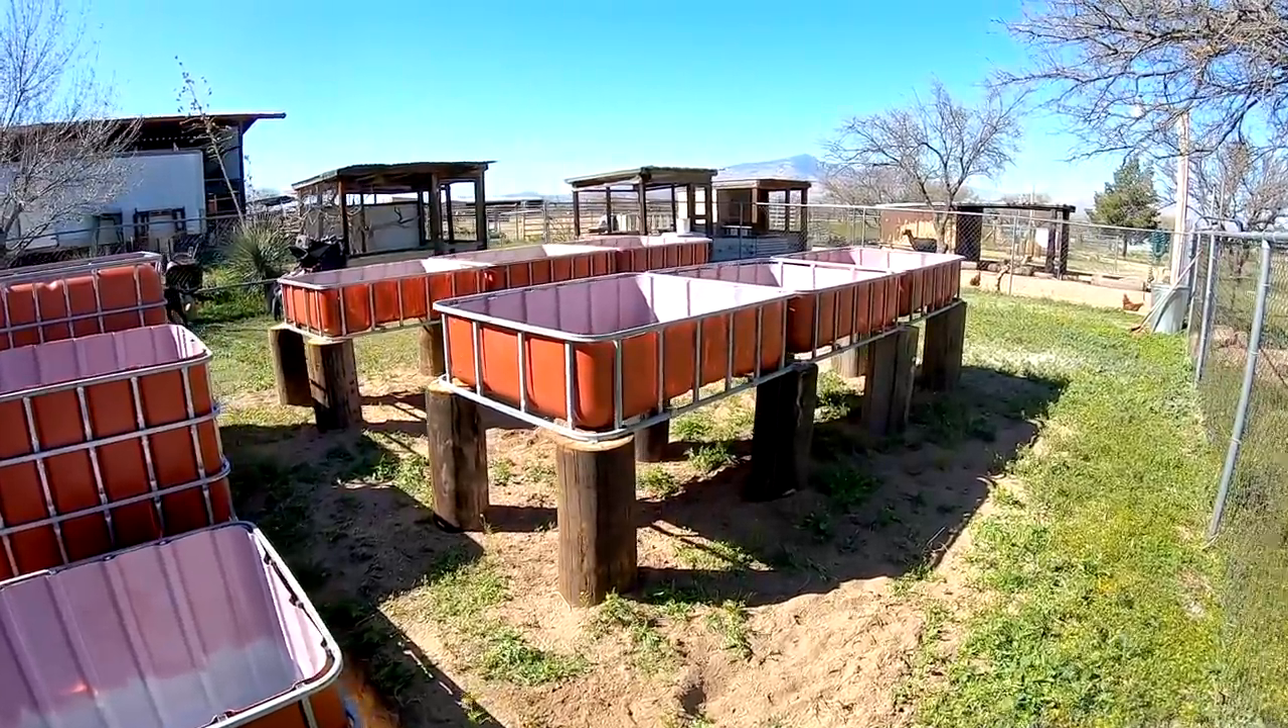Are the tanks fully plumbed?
No.